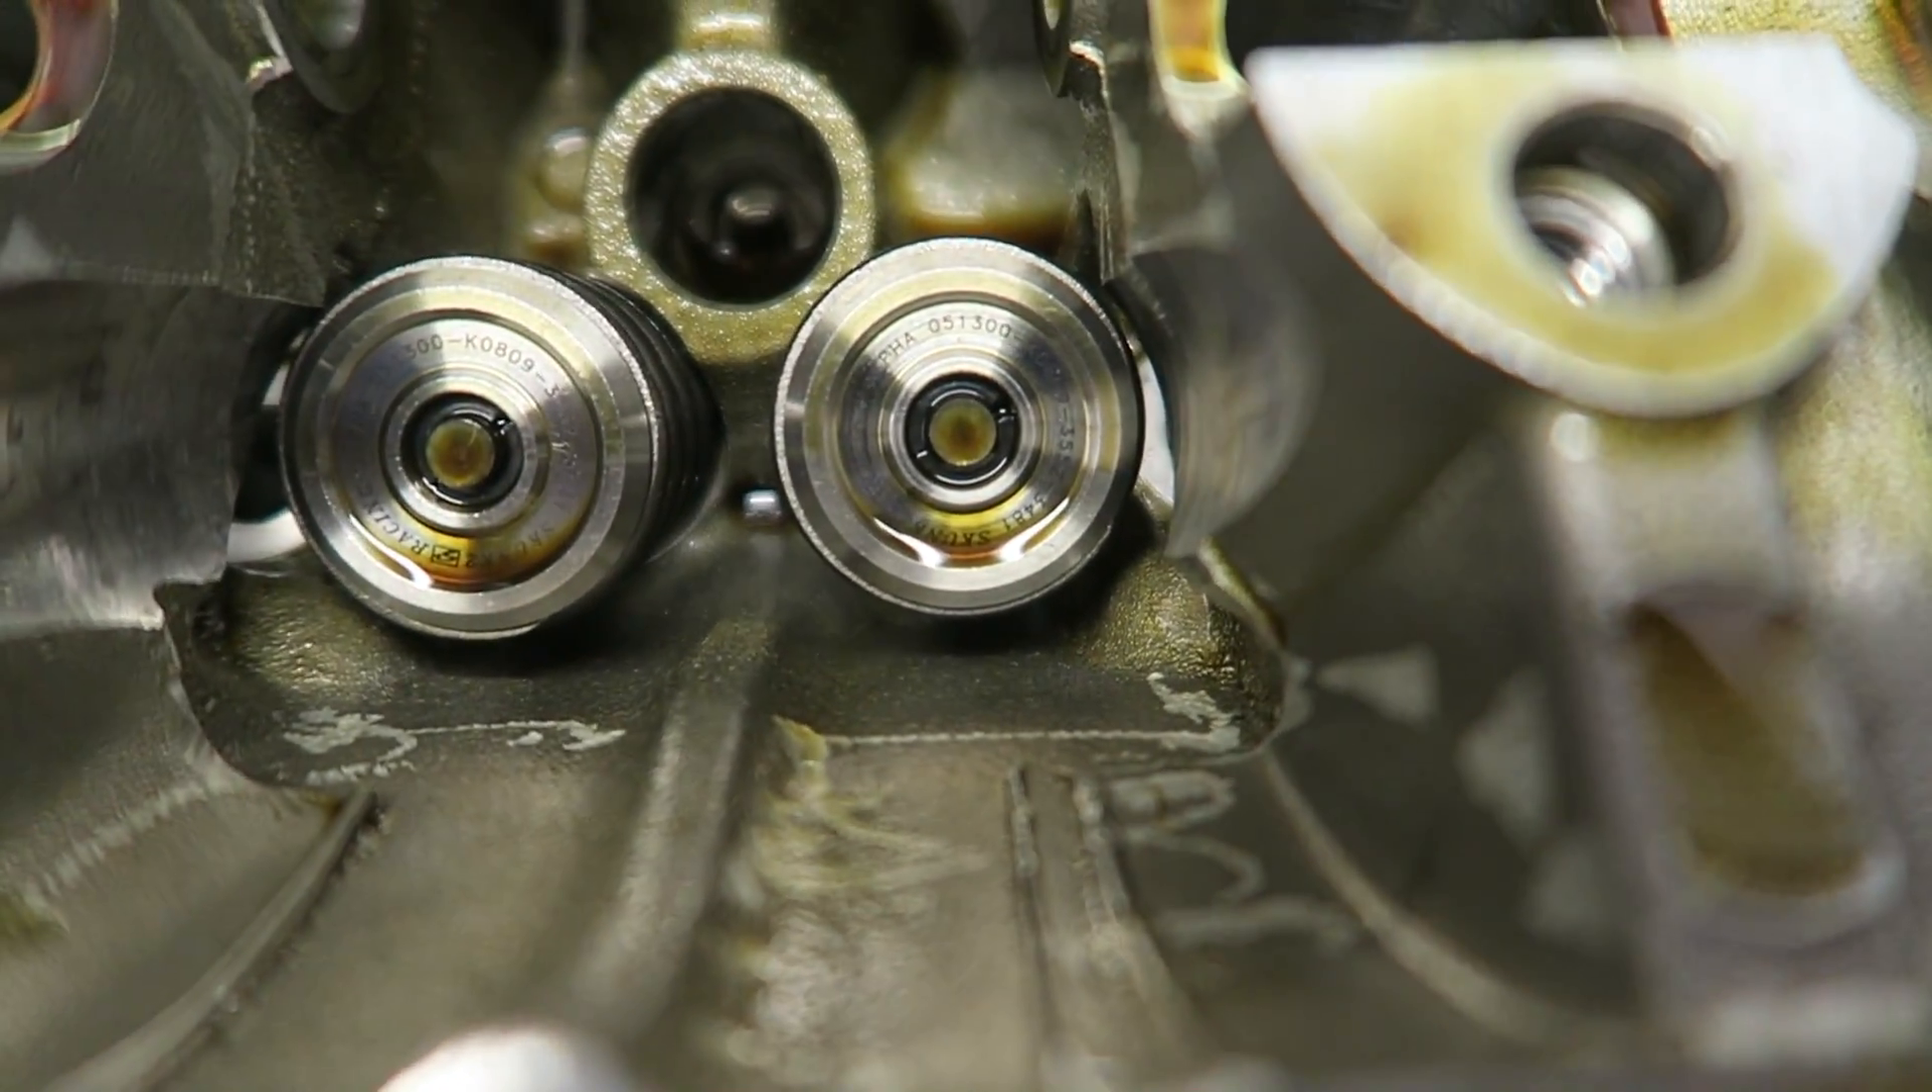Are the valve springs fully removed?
No.